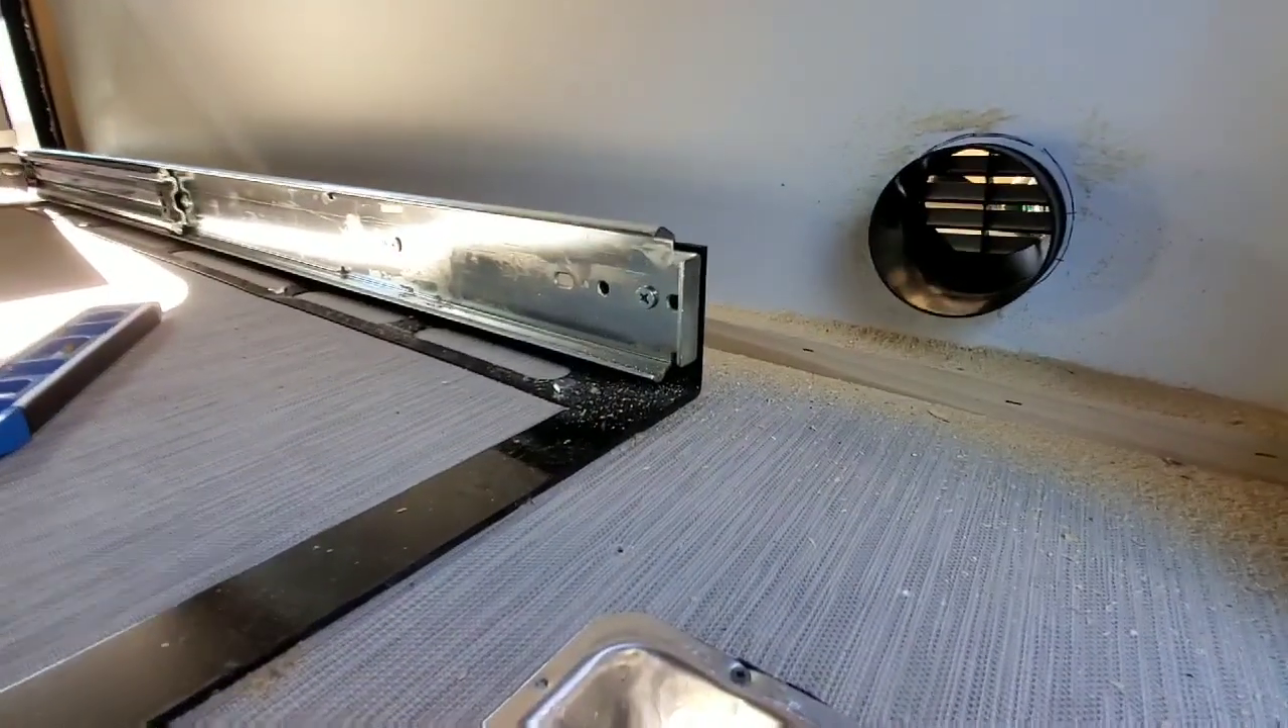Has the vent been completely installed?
Yes.